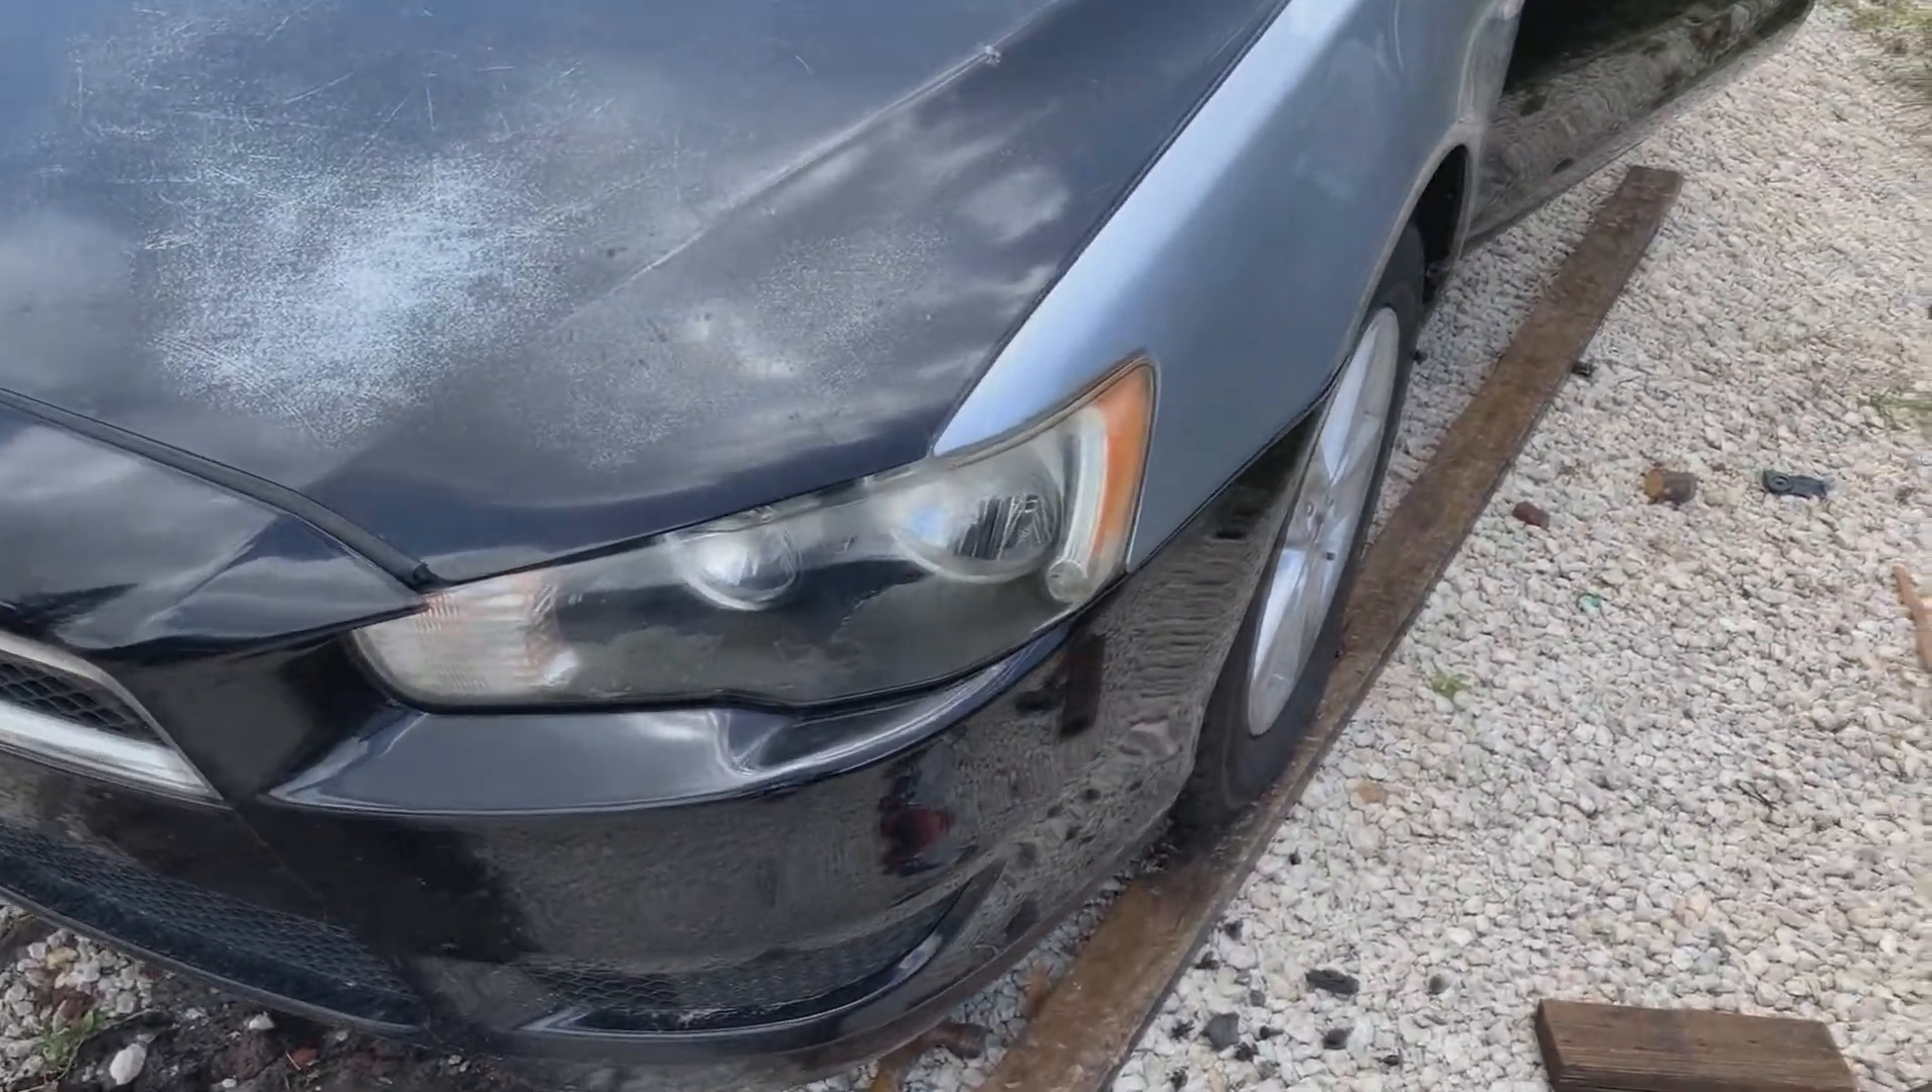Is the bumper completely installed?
Yes.